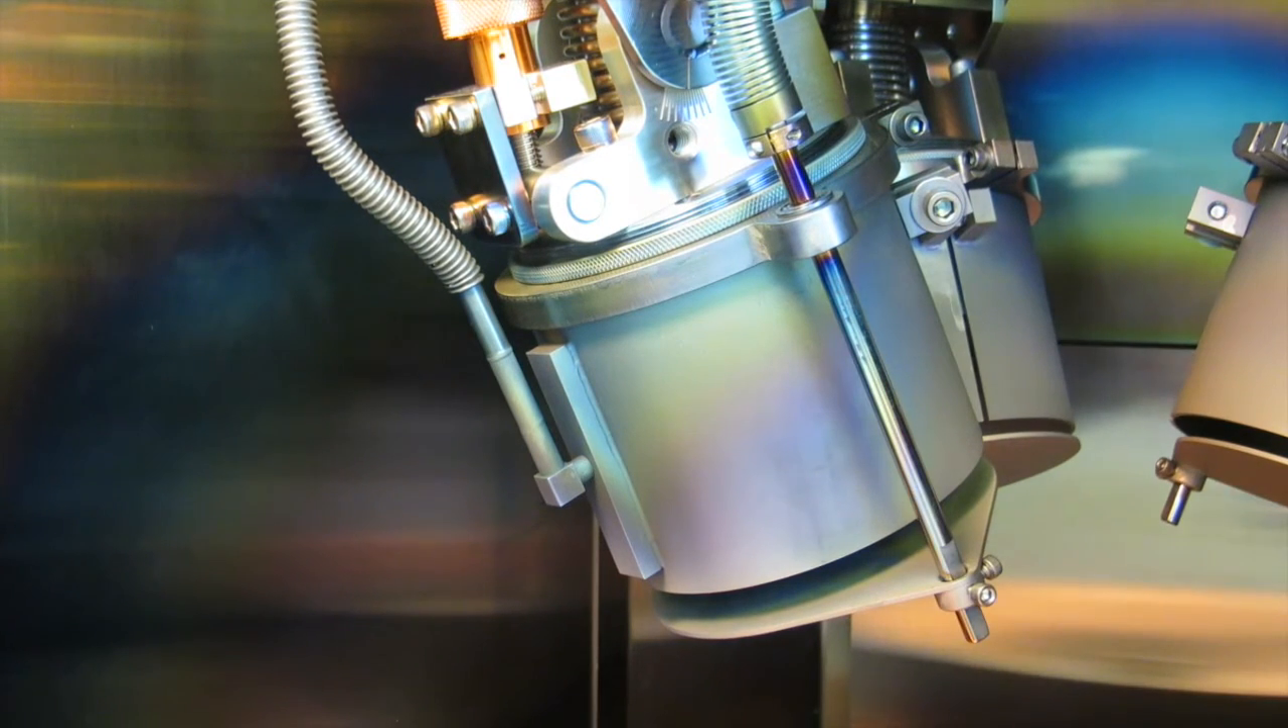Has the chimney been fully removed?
No.